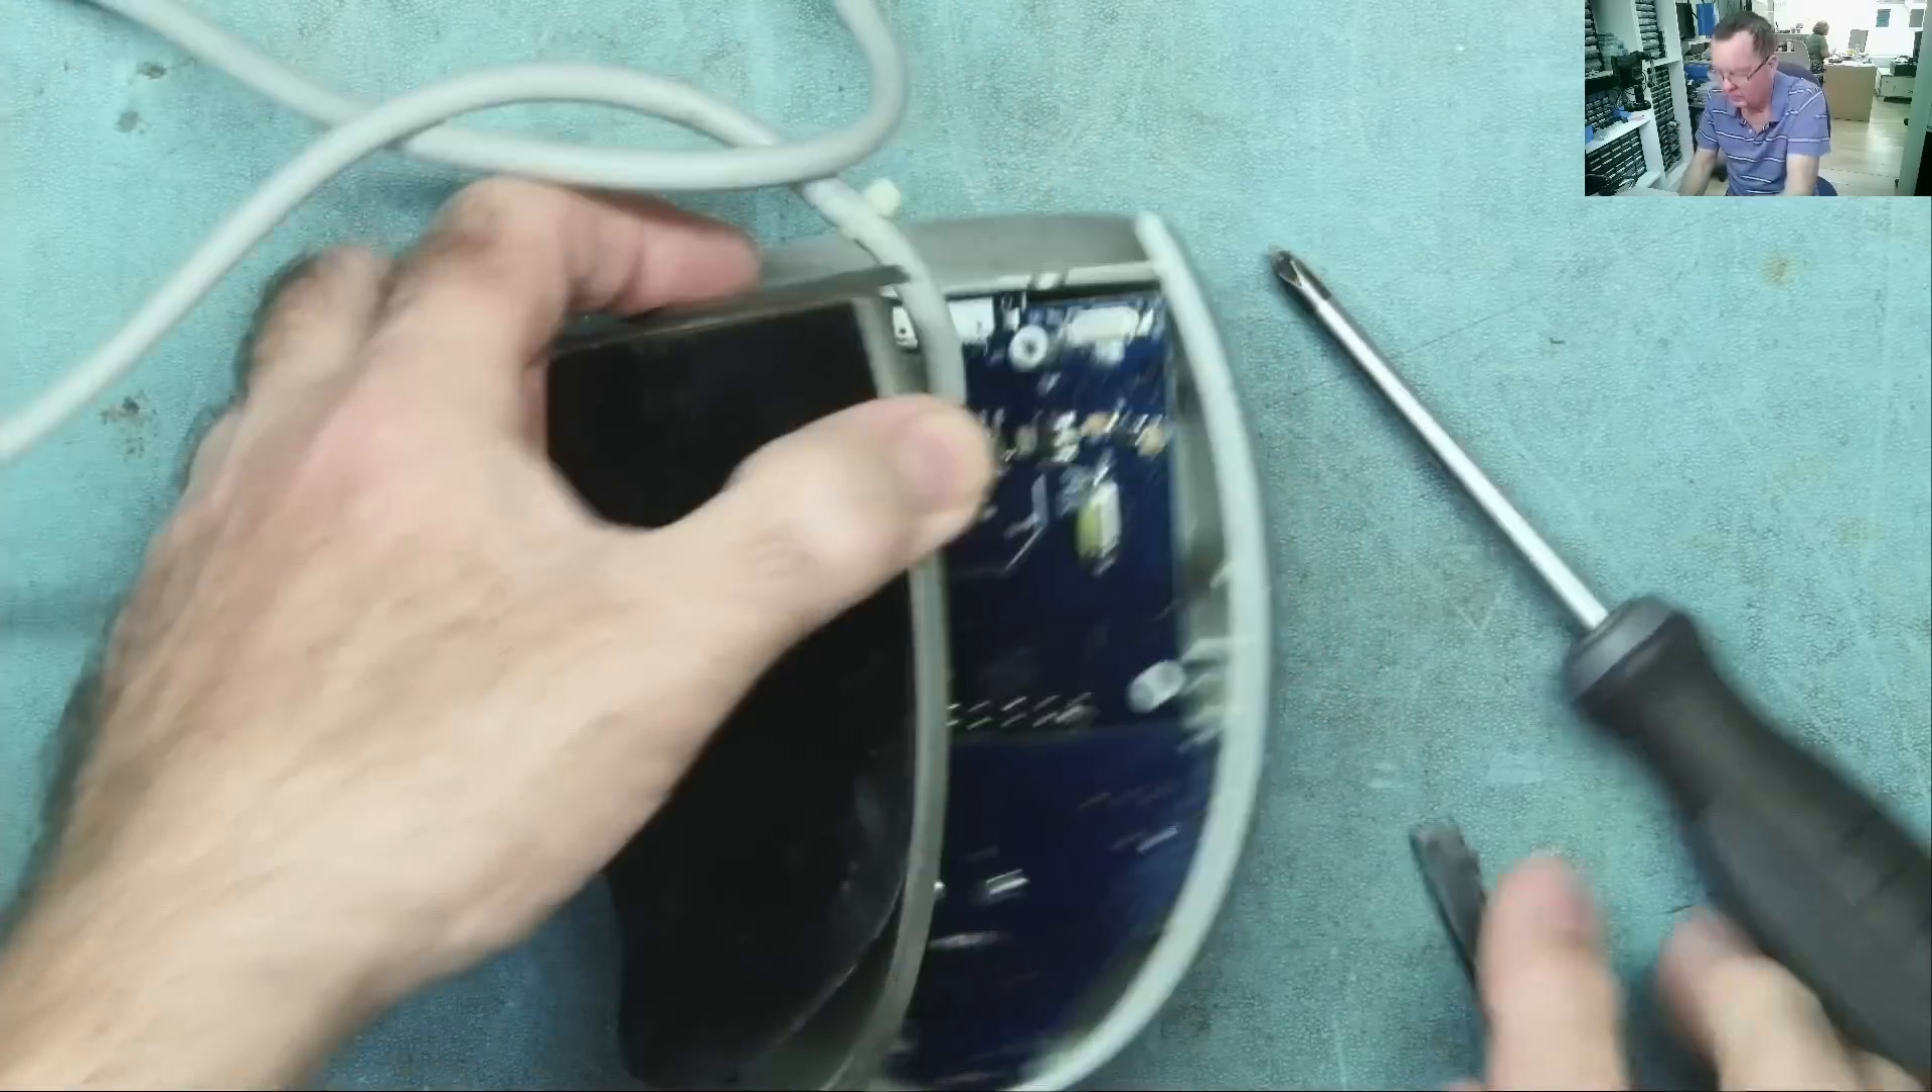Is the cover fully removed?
No.